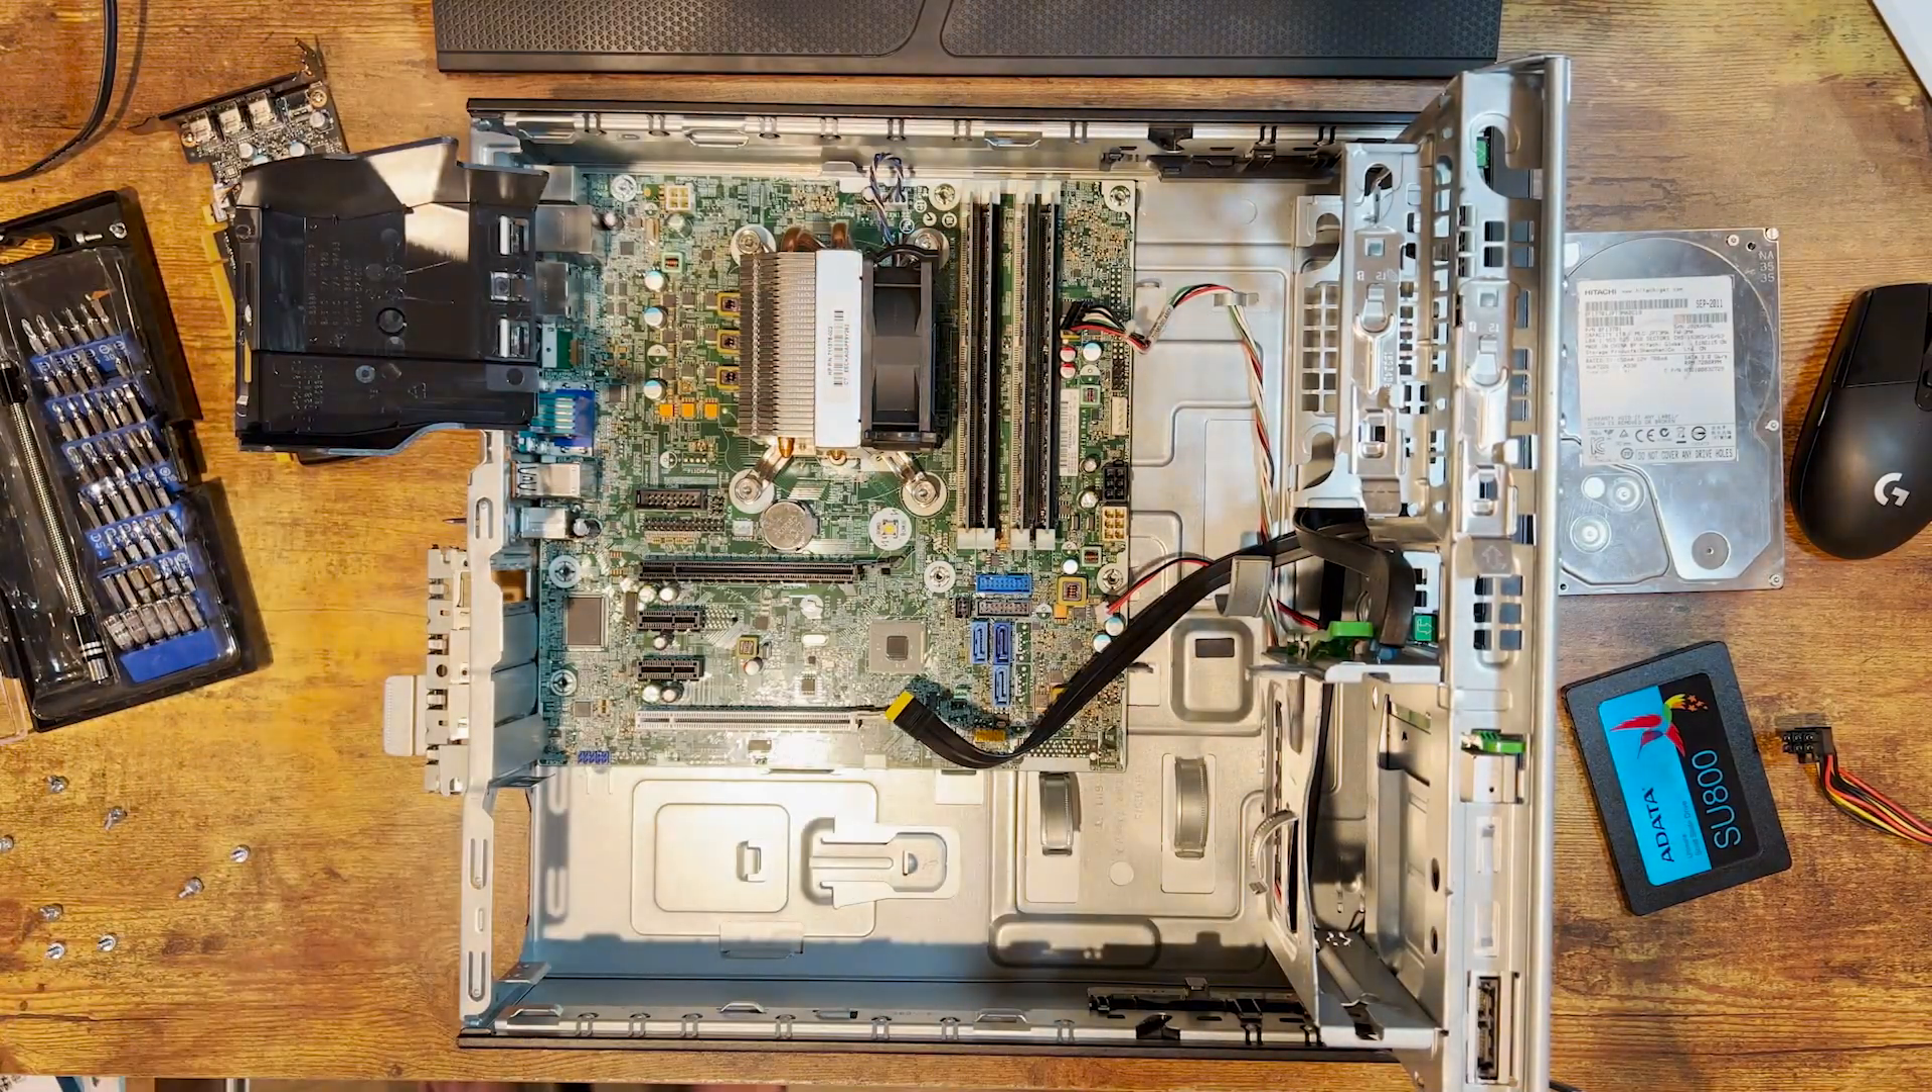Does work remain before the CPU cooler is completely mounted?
No.